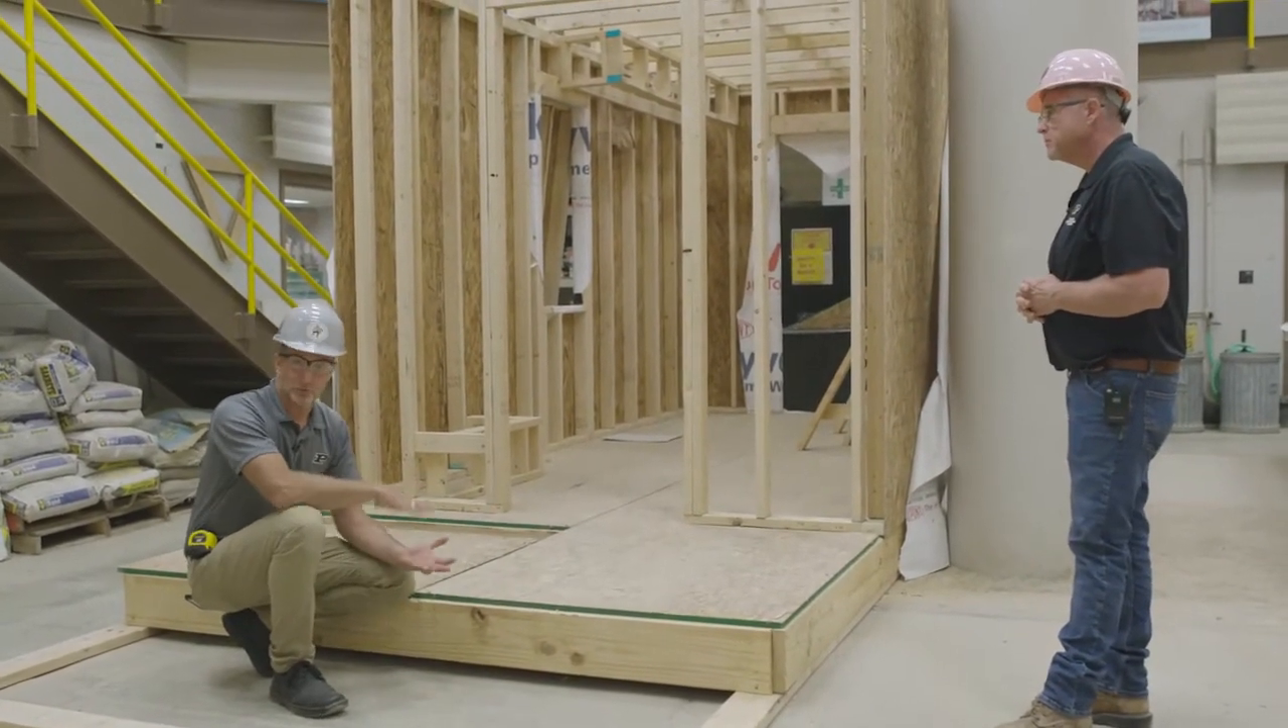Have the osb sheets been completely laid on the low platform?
Yes.